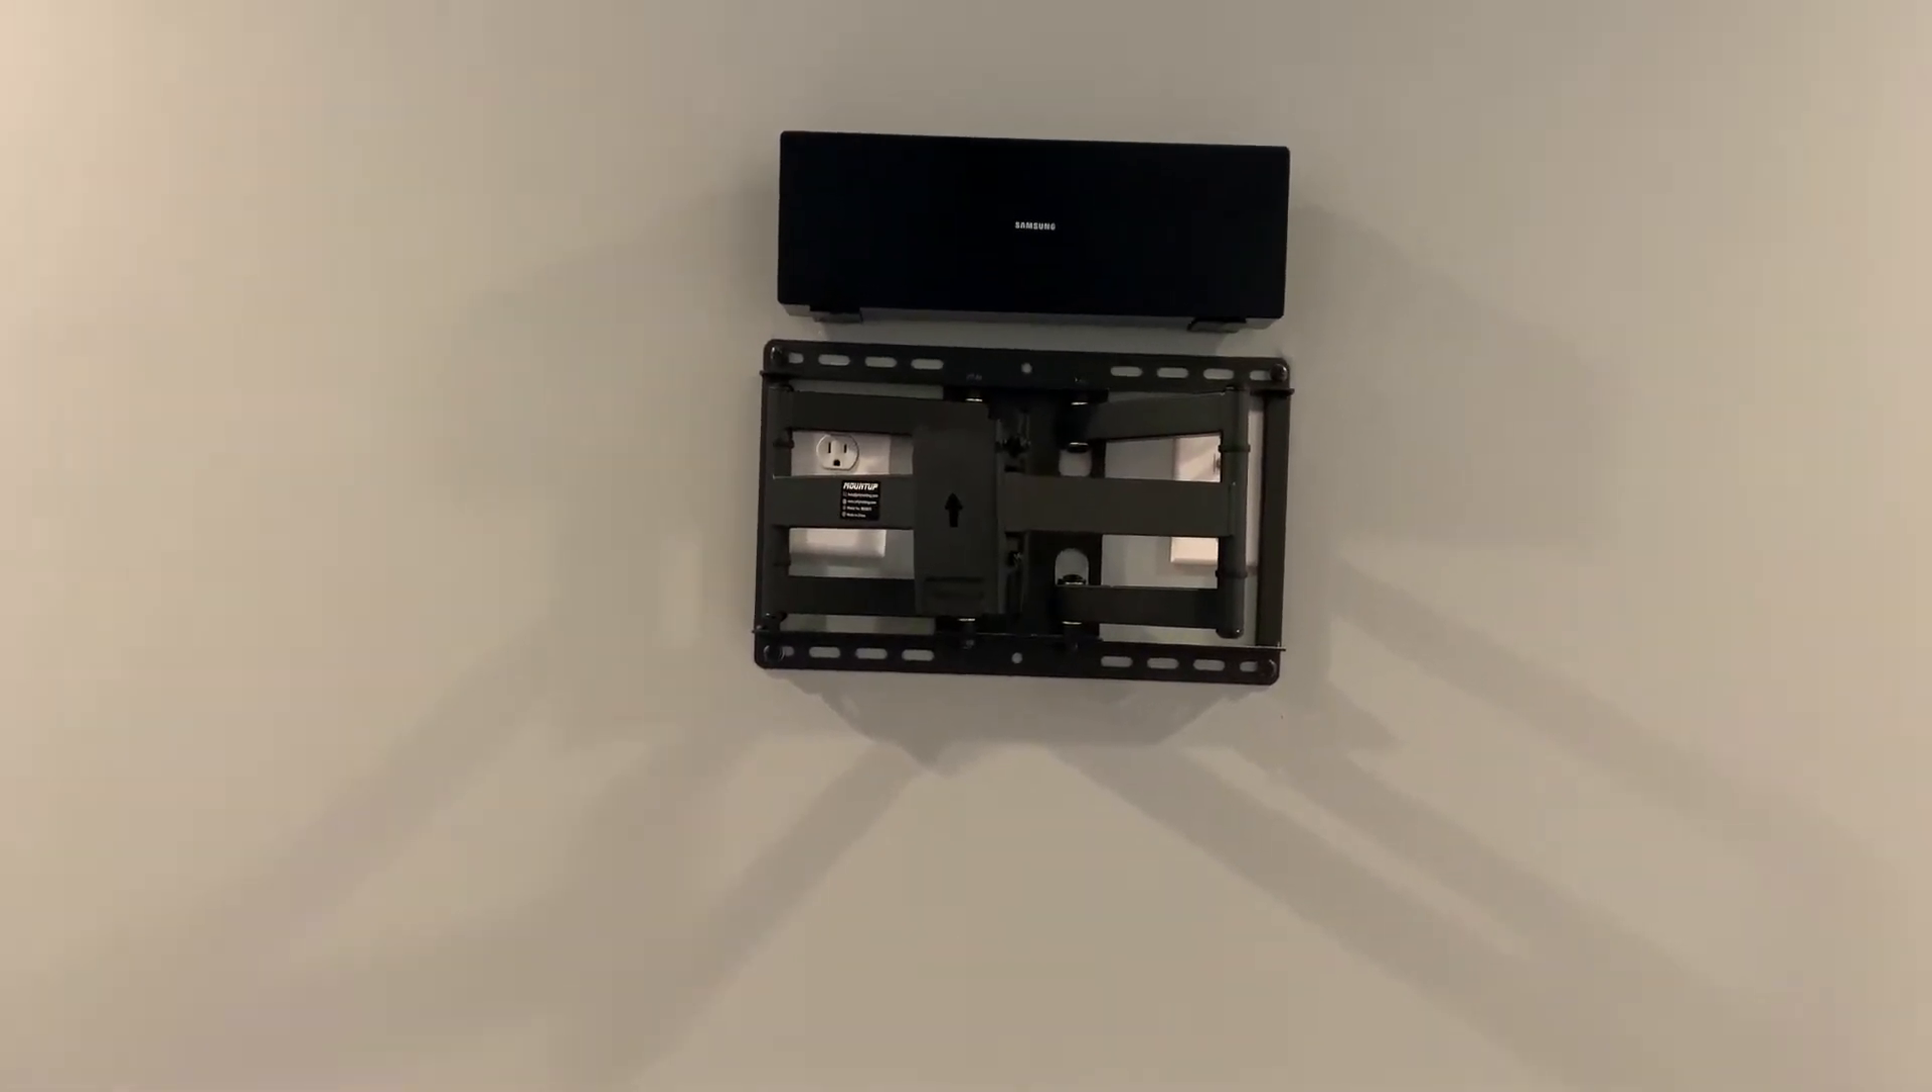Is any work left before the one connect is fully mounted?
No.